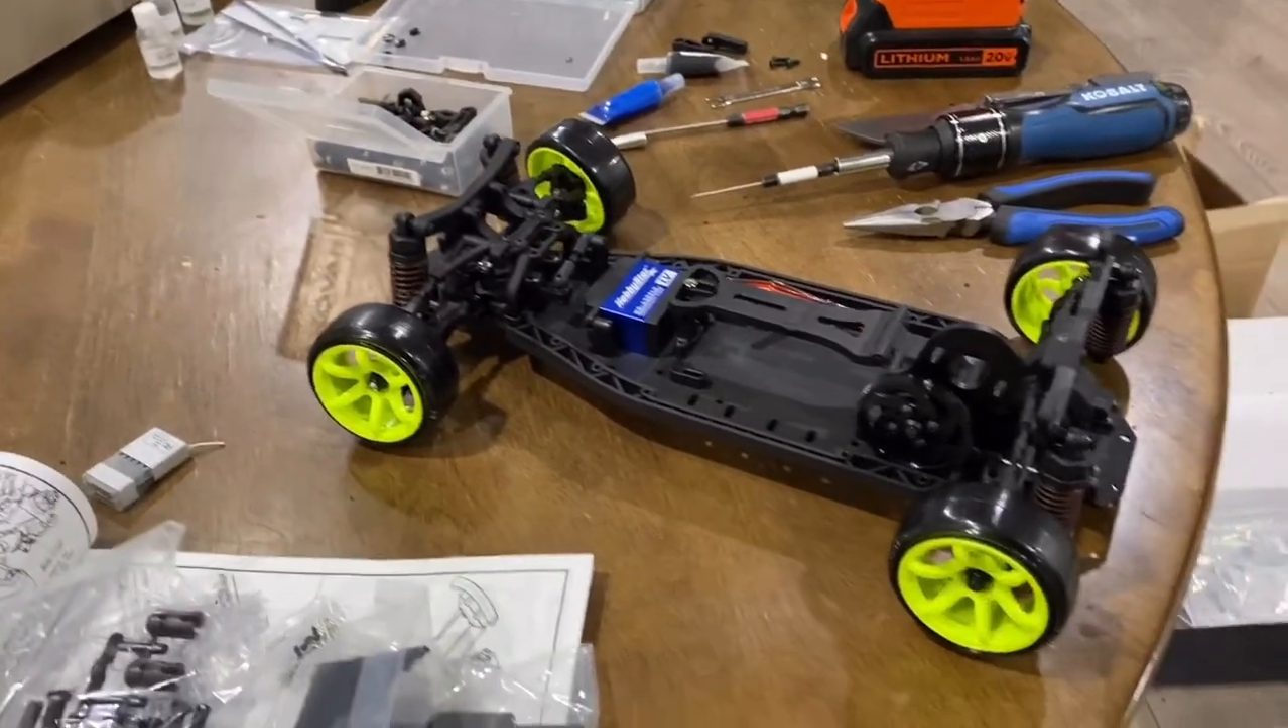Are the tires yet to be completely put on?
No.